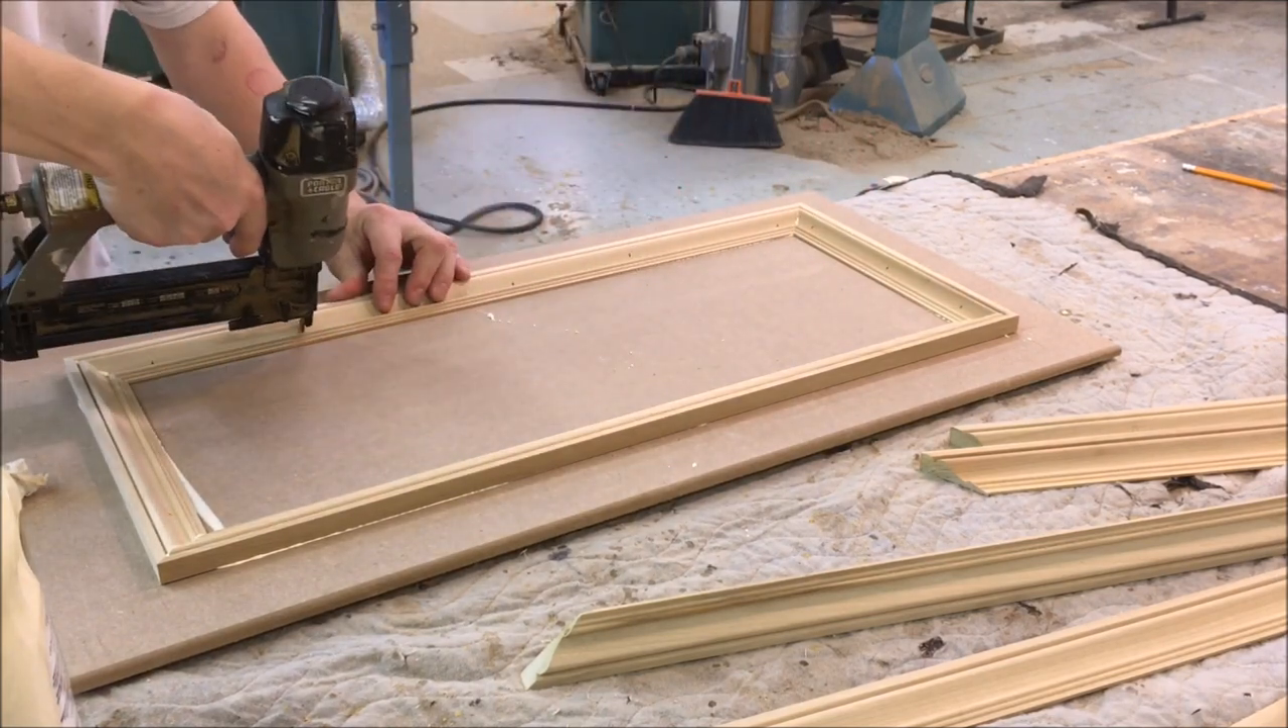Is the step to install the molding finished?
No.